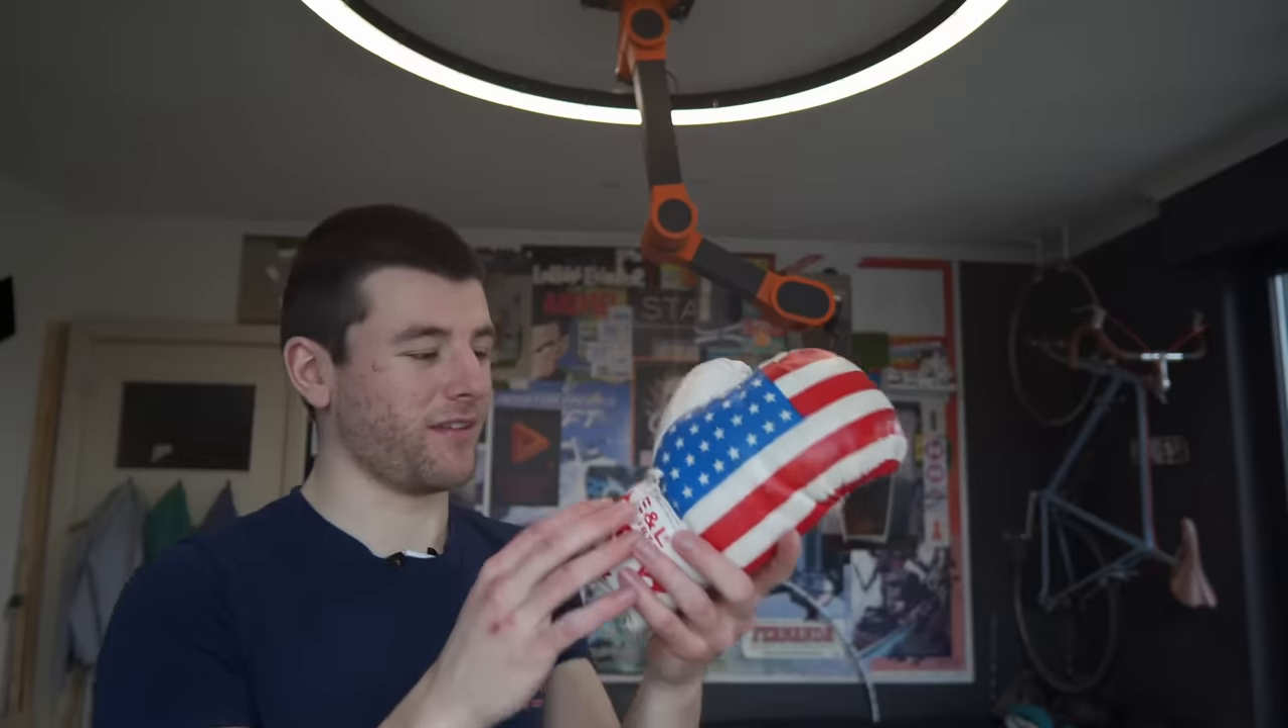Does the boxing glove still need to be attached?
Yes.